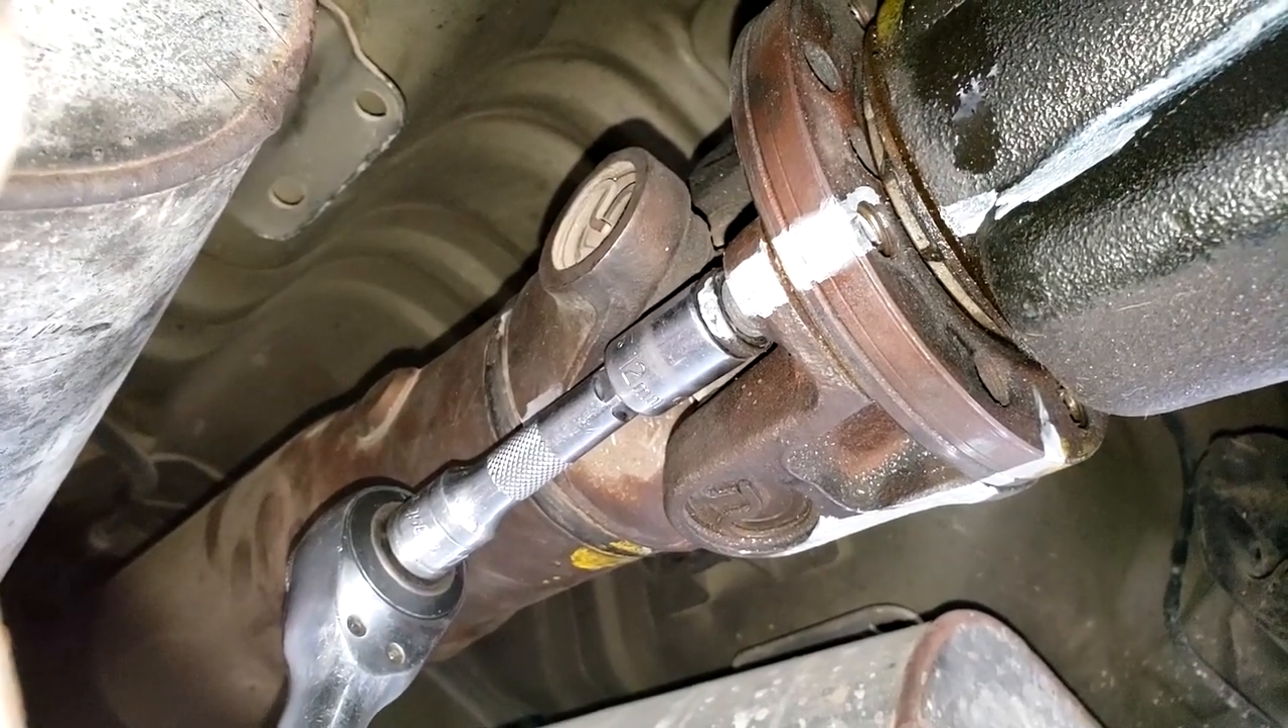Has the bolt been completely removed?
No.